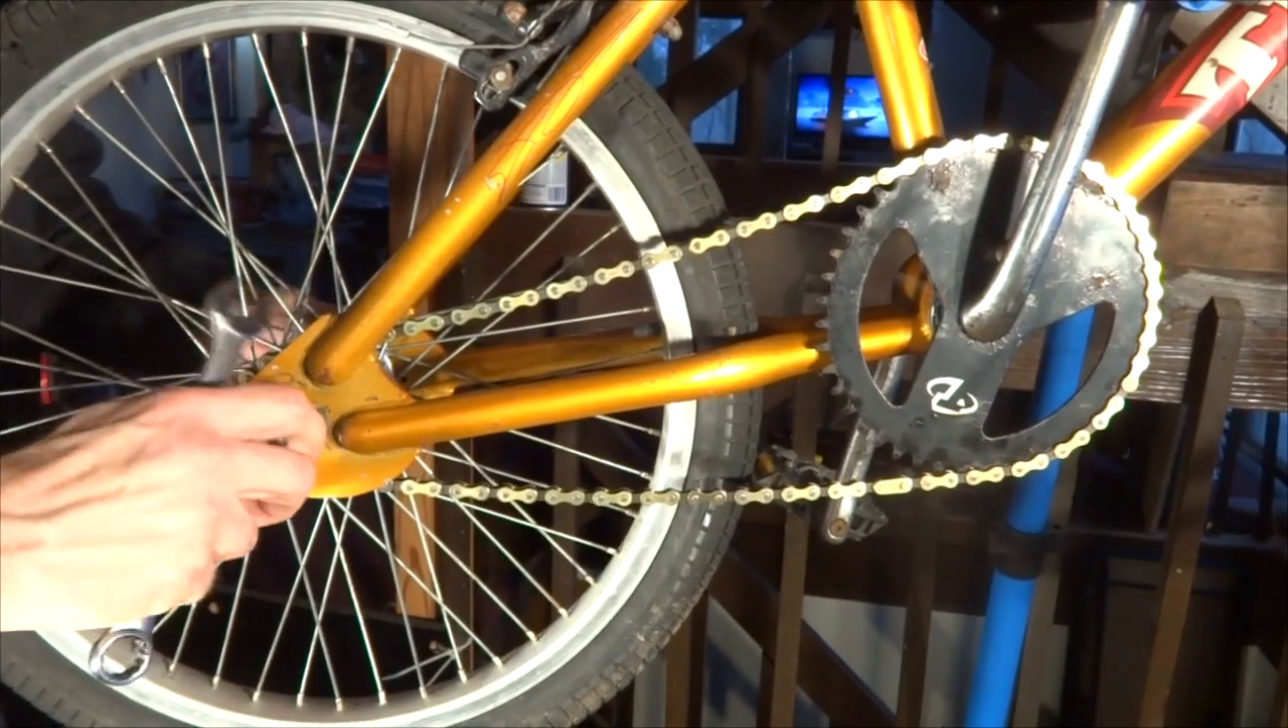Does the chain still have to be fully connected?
No.